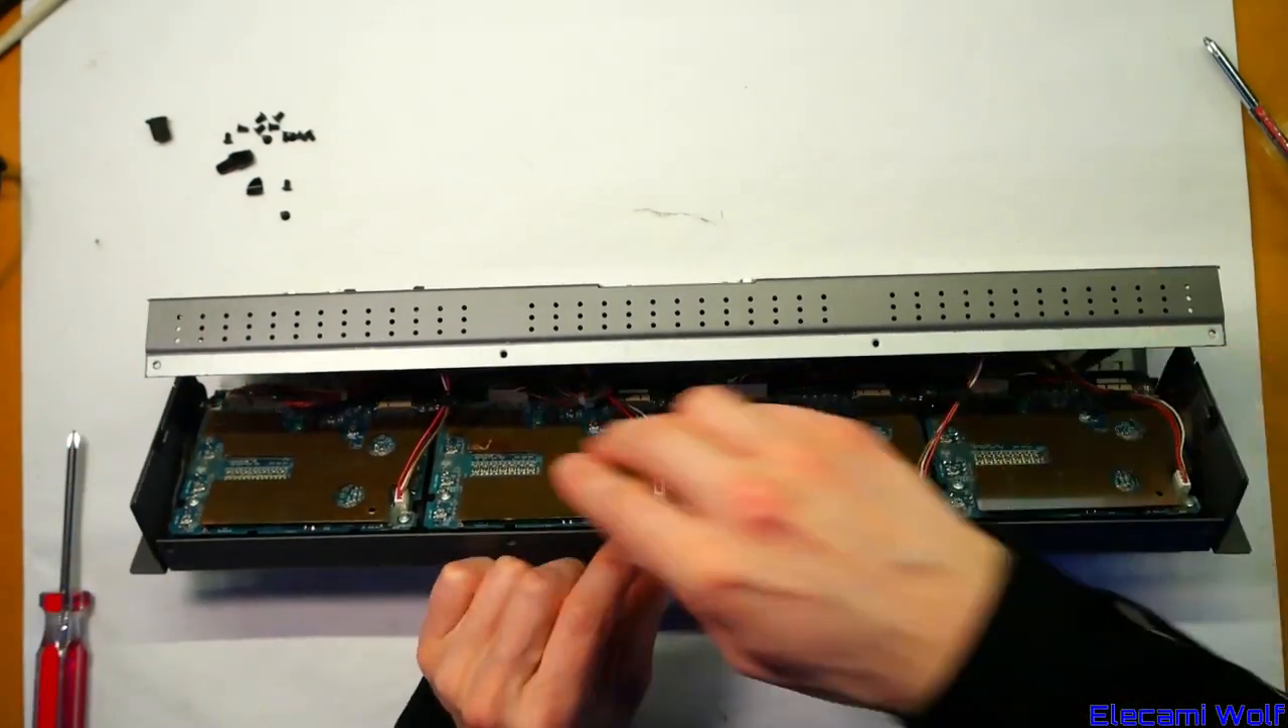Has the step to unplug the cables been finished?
No.